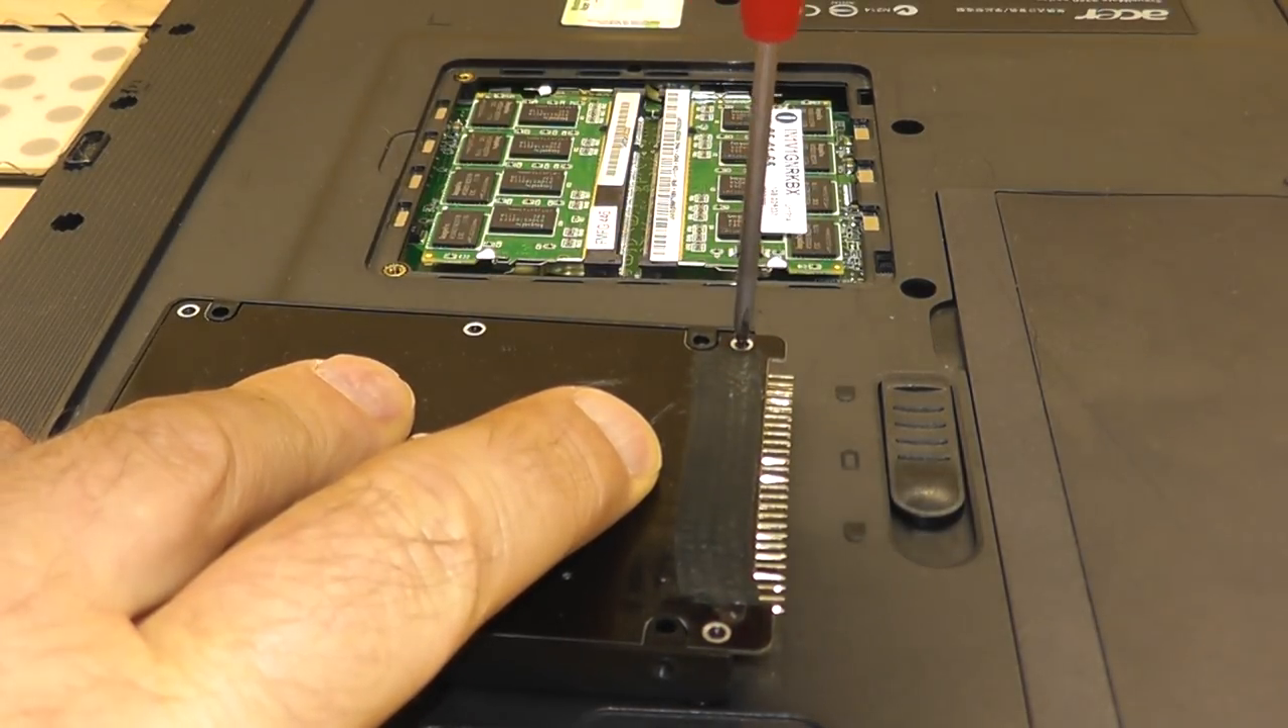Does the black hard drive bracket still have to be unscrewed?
Yes.